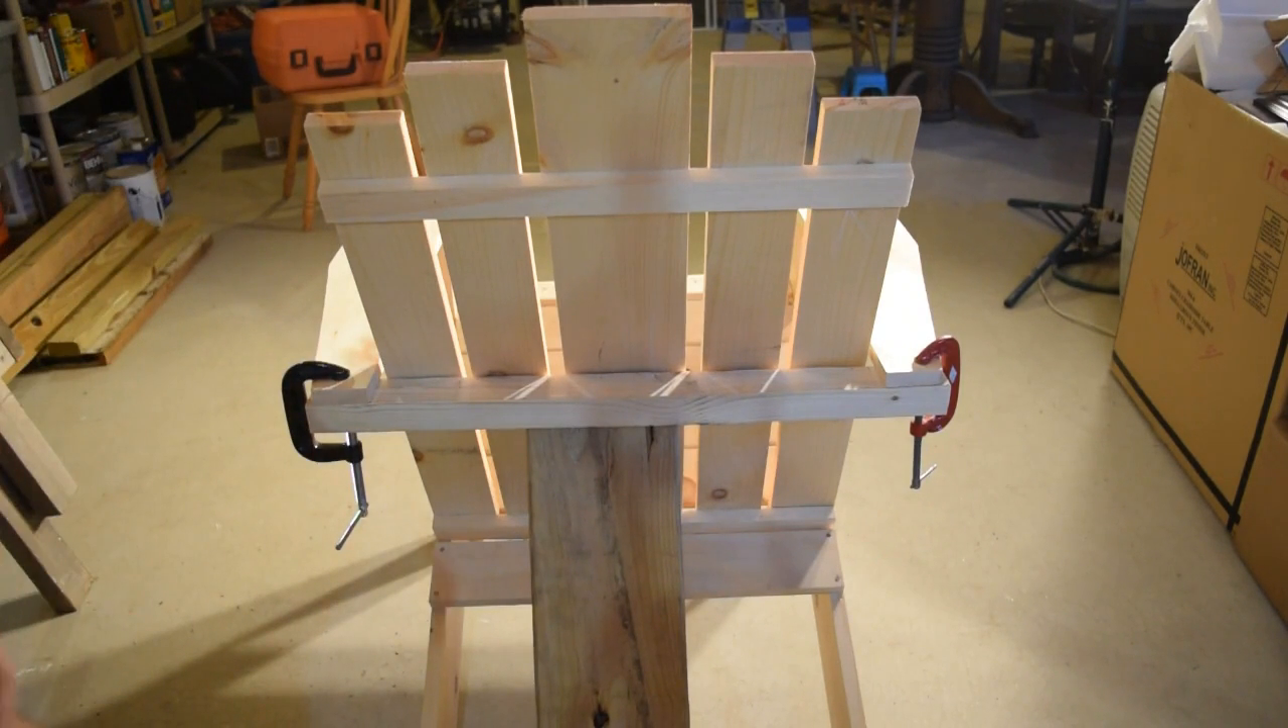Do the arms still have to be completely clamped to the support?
No.